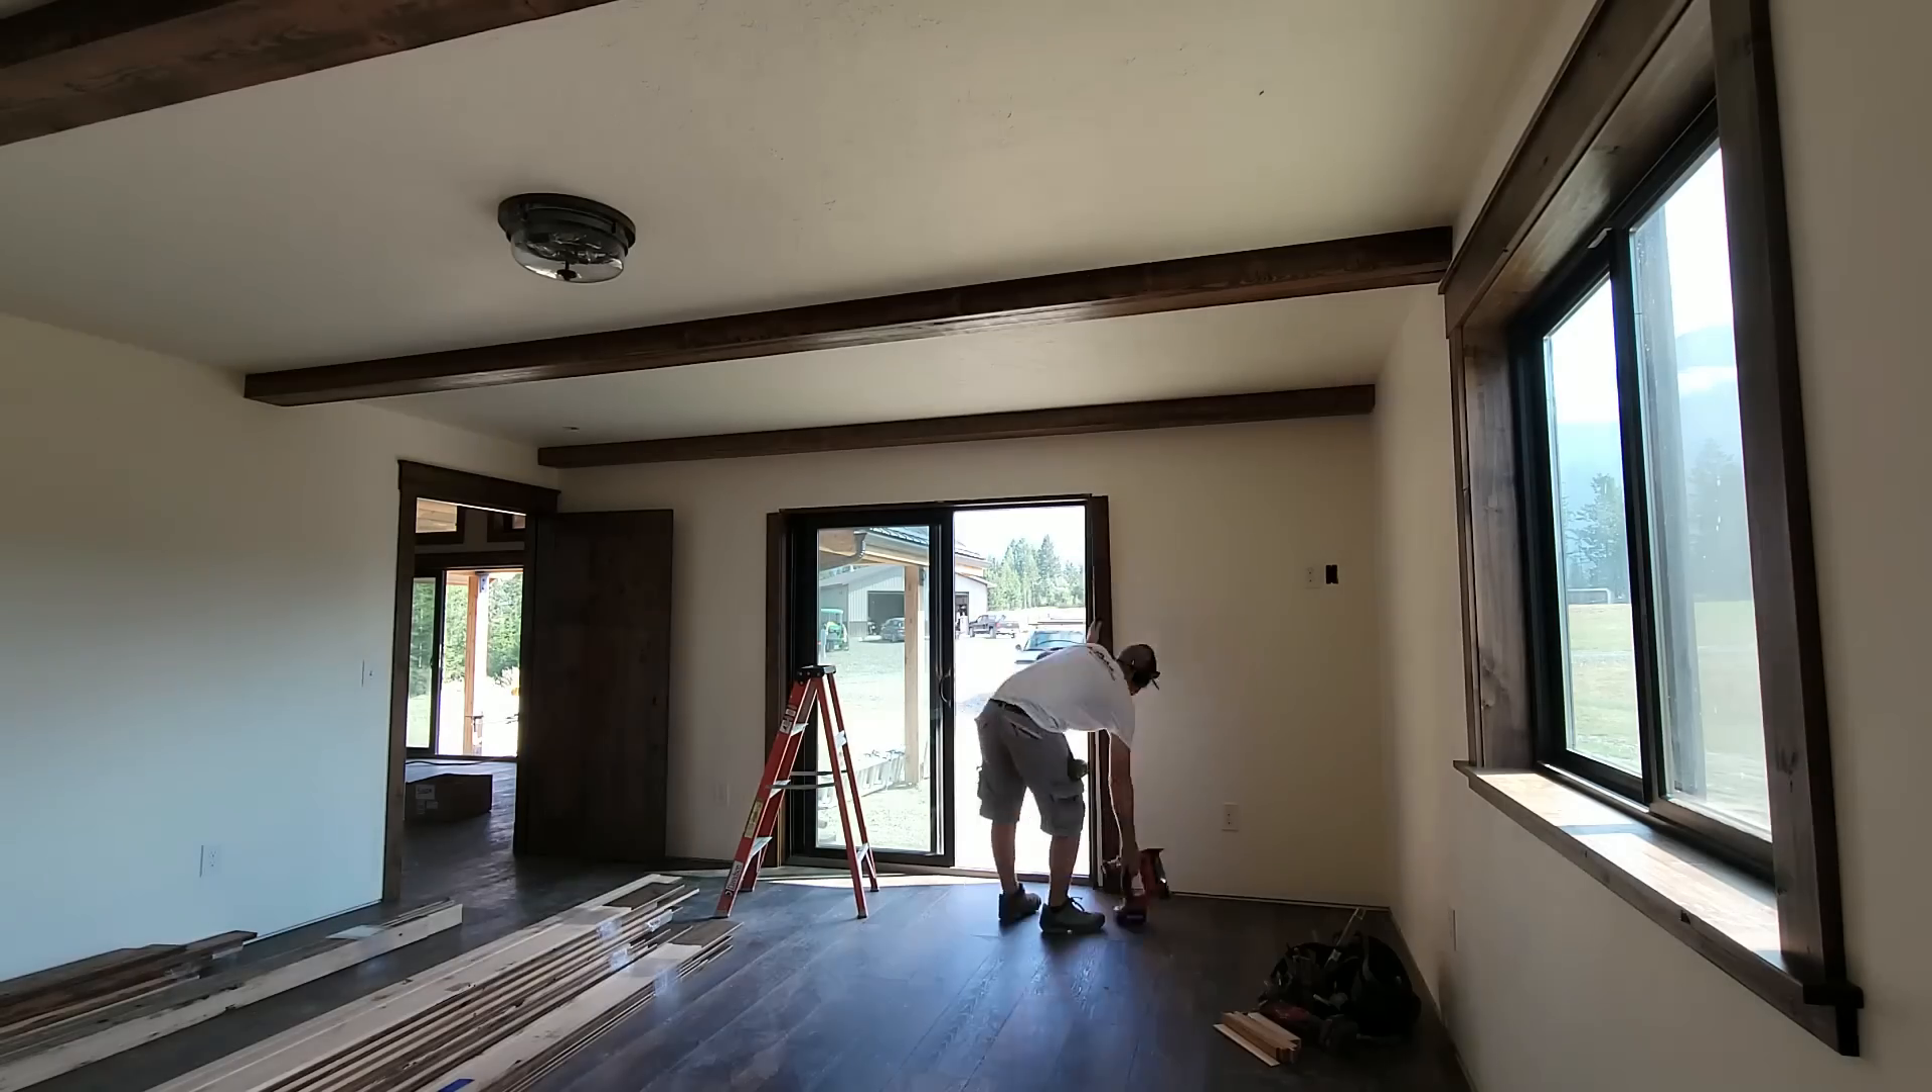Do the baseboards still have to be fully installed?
Yes.